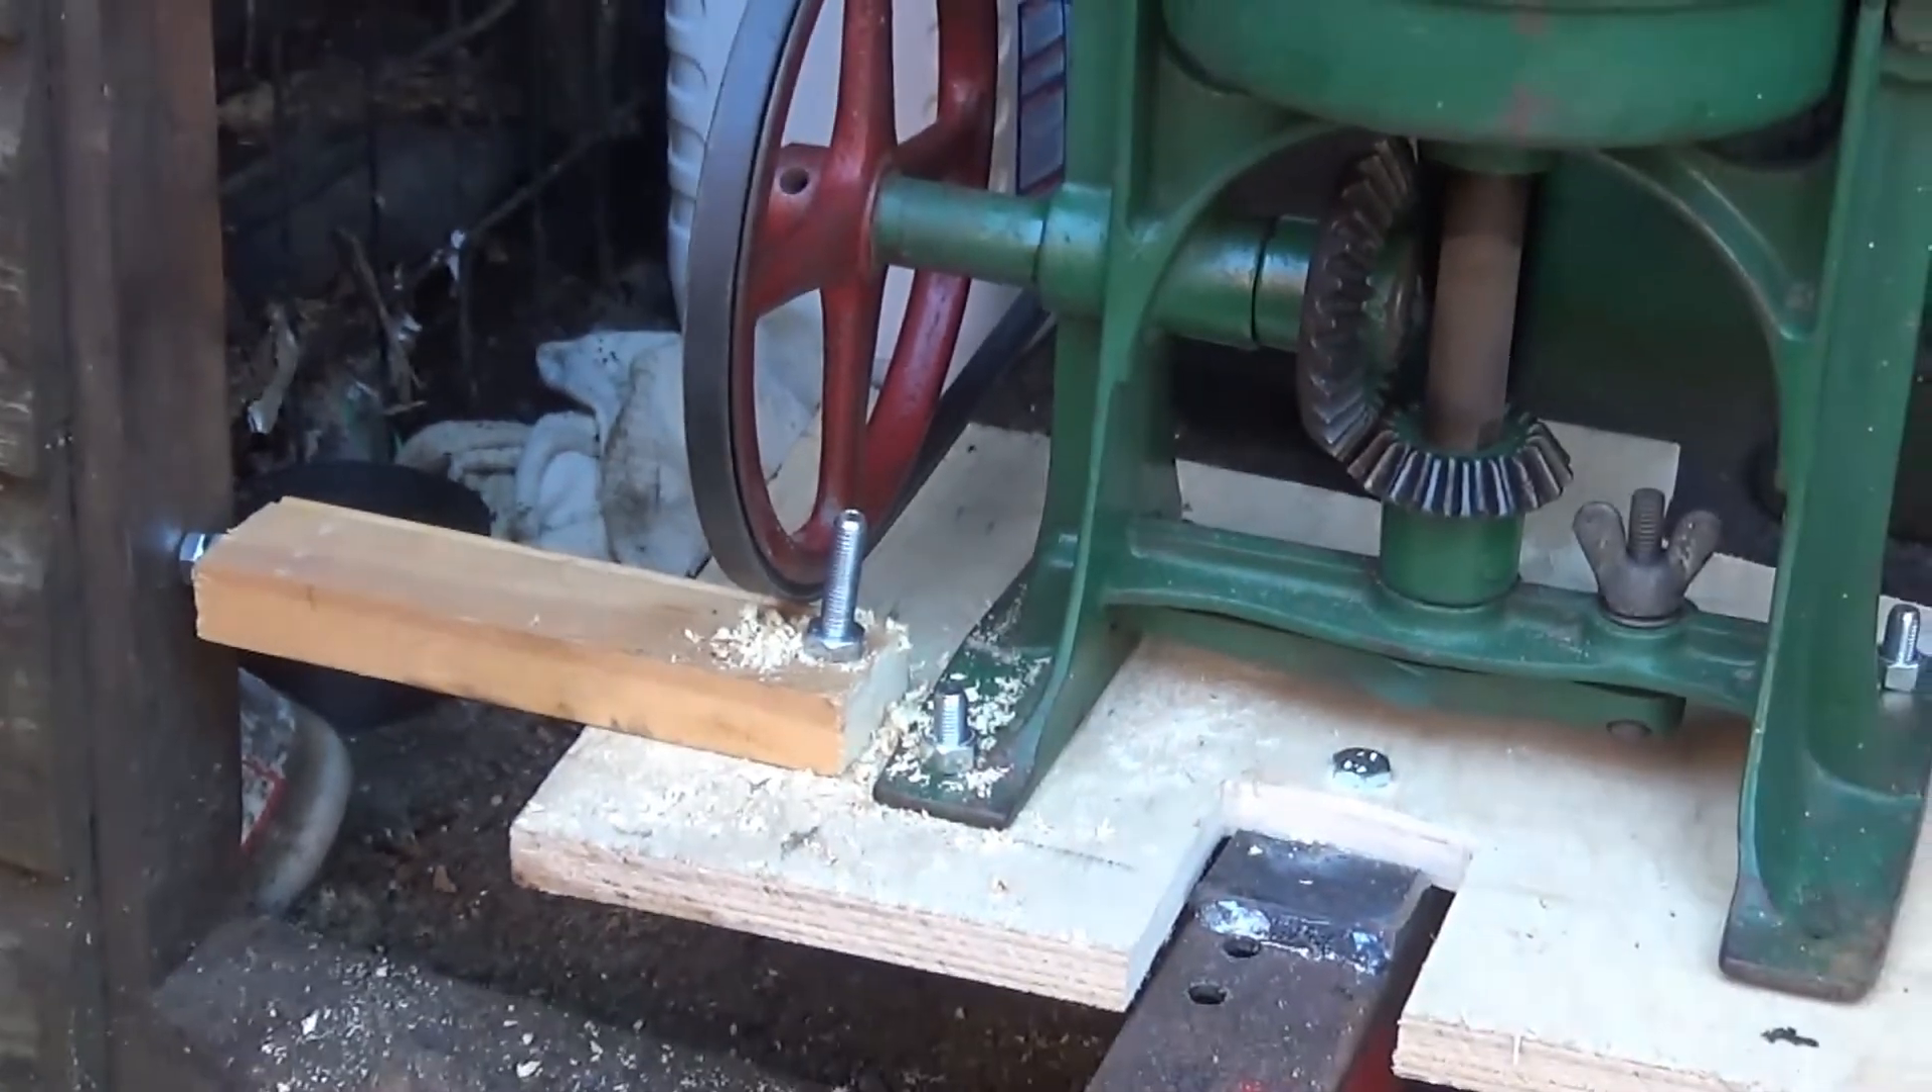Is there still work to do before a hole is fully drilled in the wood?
No.